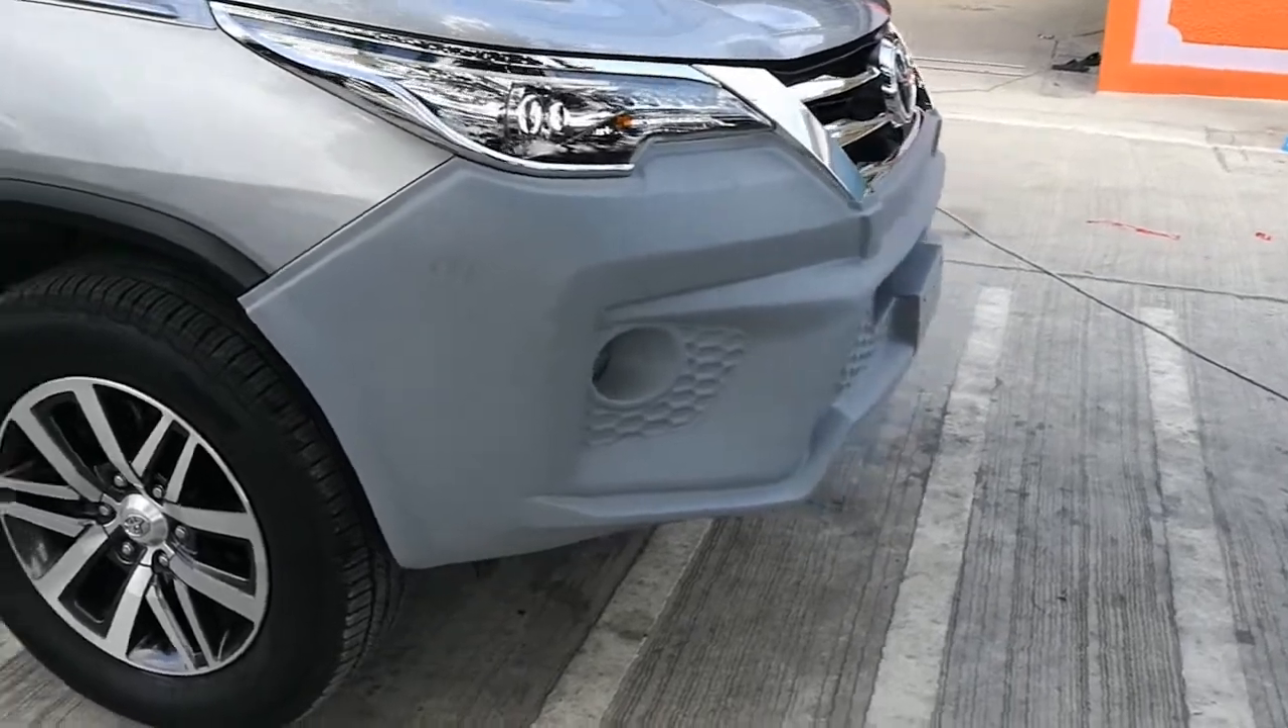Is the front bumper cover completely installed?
Yes.